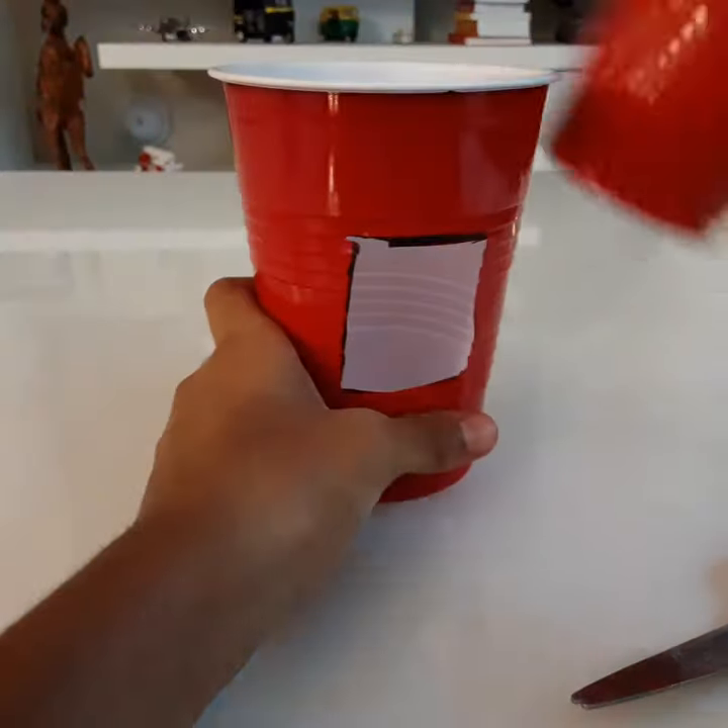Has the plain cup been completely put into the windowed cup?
No.